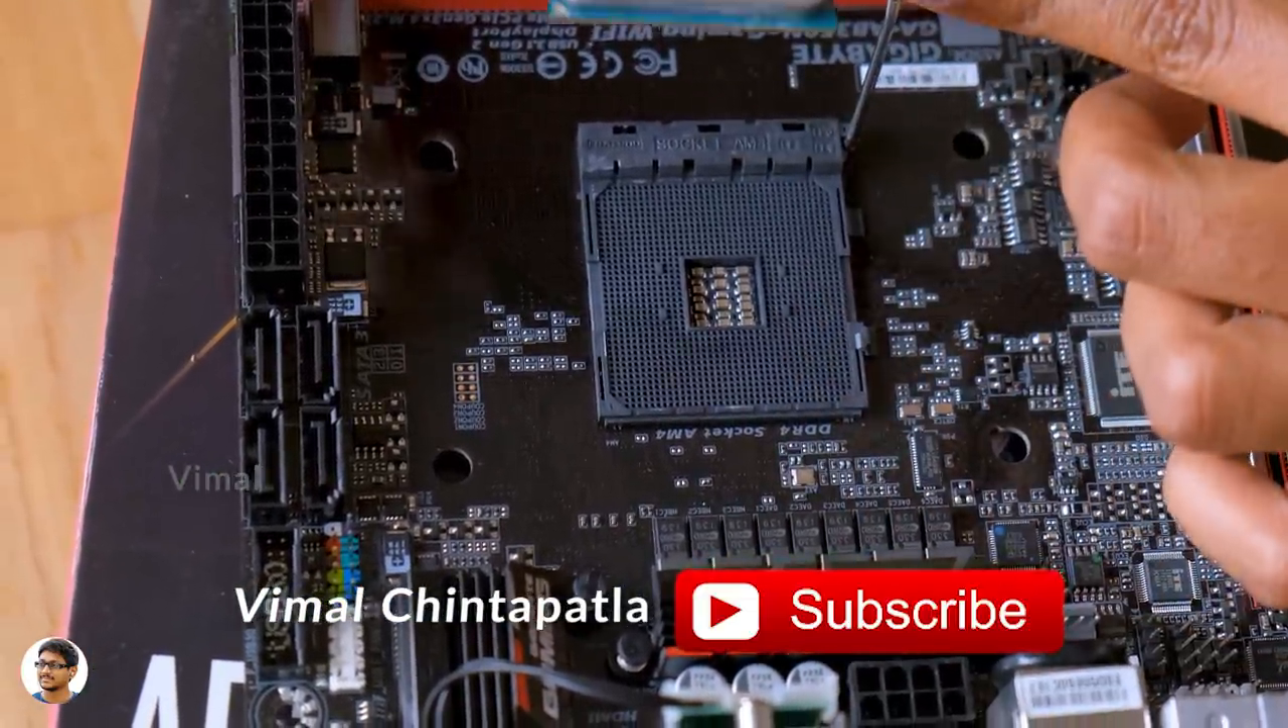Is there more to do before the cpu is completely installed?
Yes.